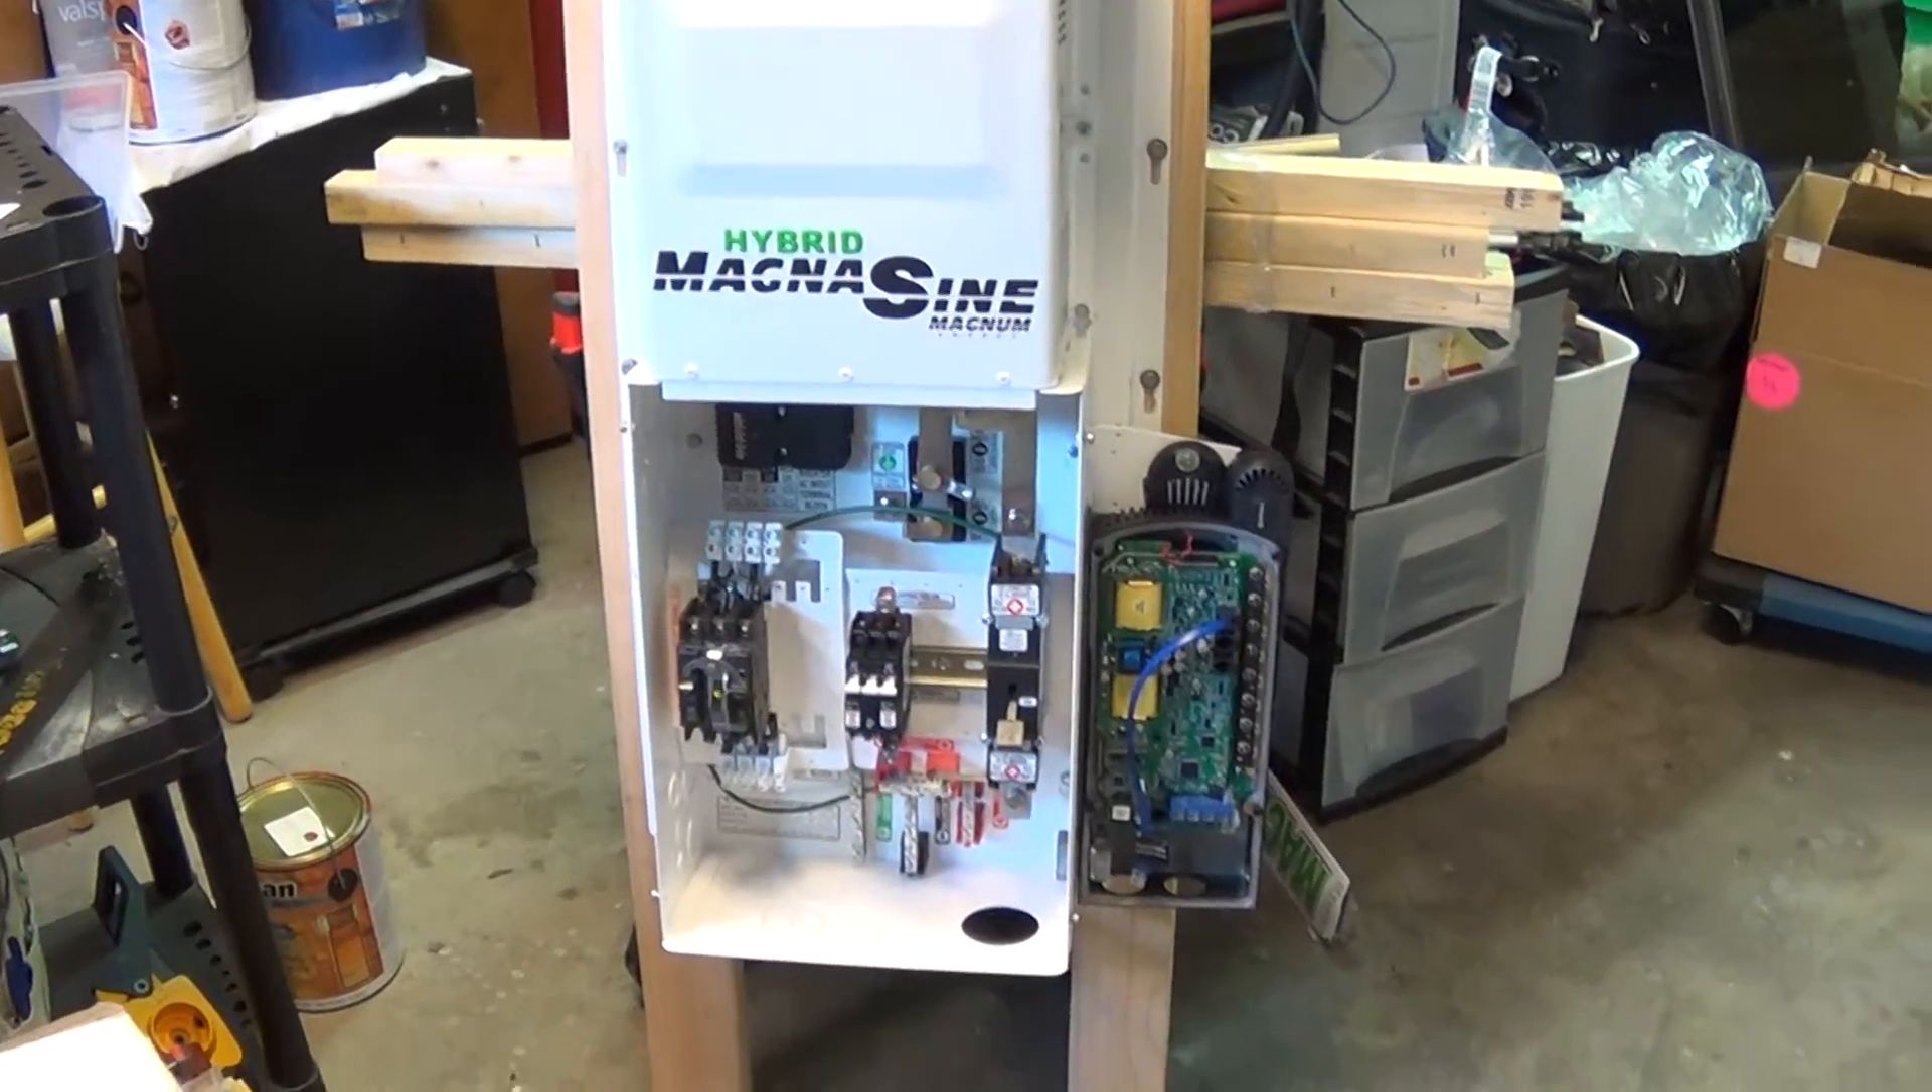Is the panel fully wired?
No.